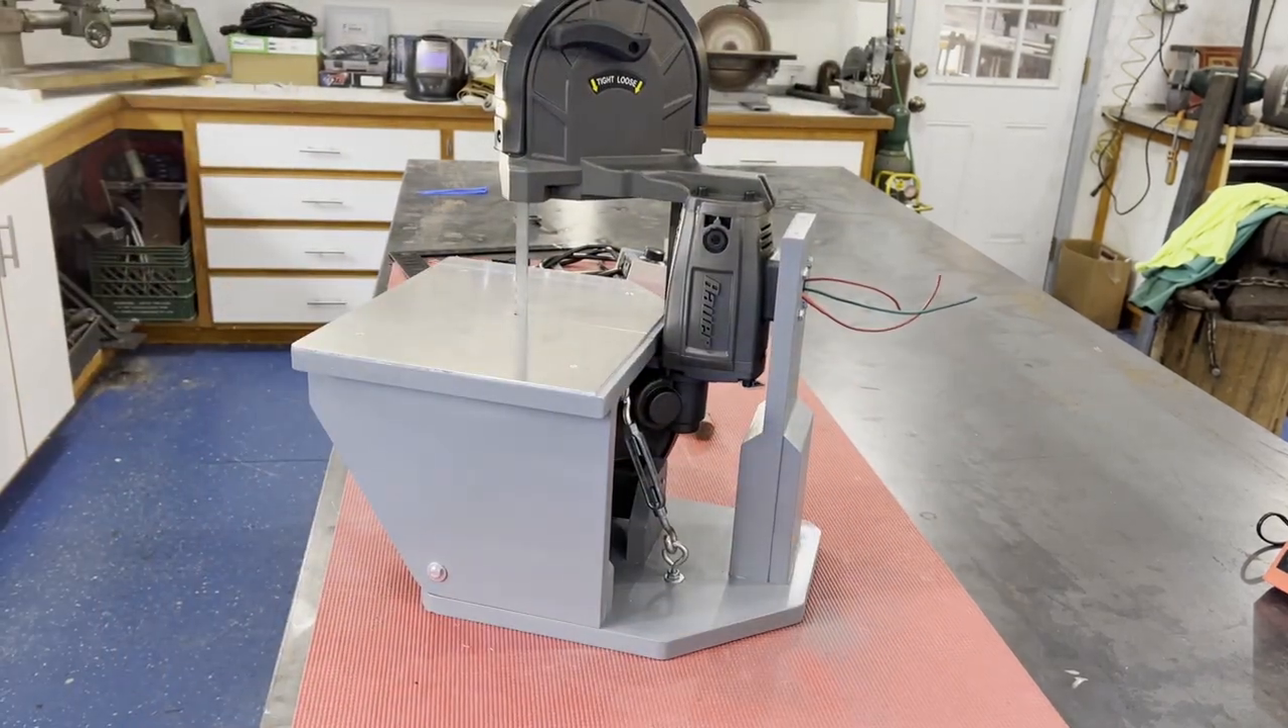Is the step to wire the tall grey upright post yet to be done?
Yes.